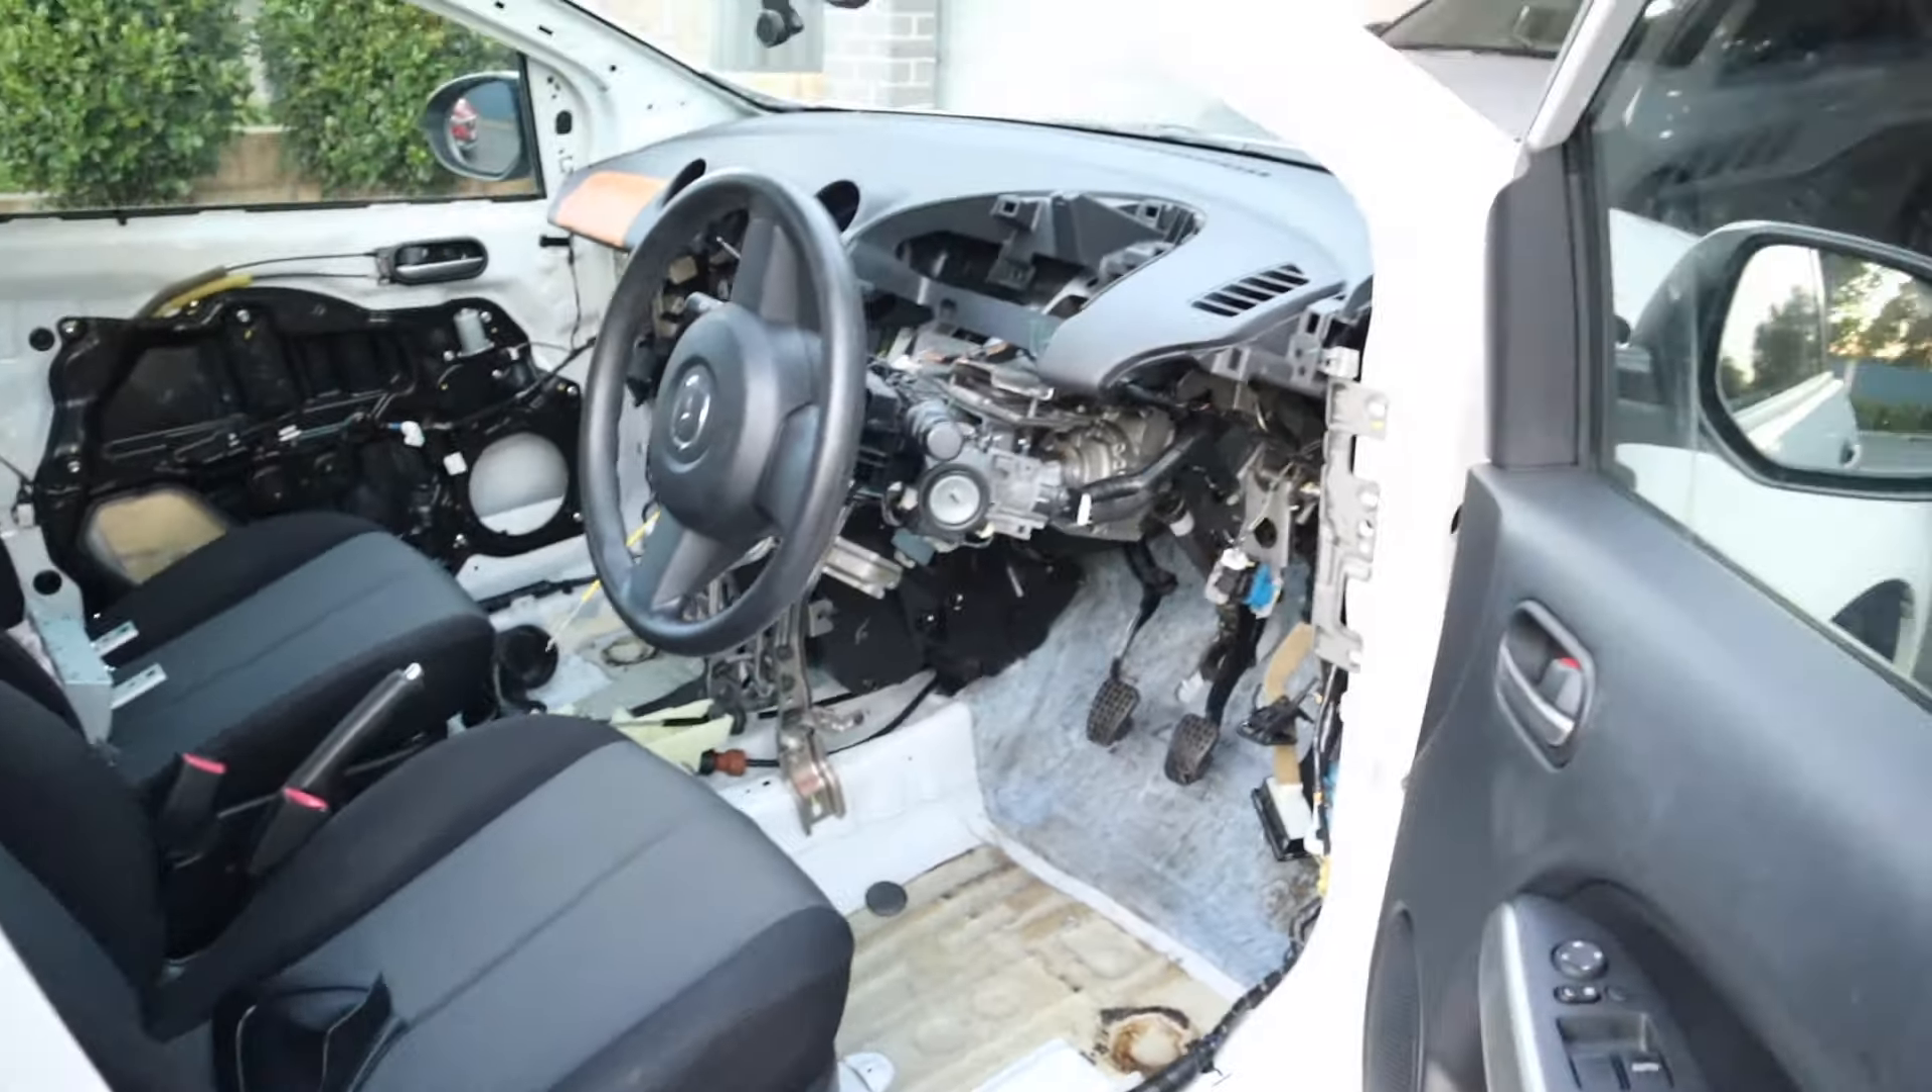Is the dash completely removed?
No.